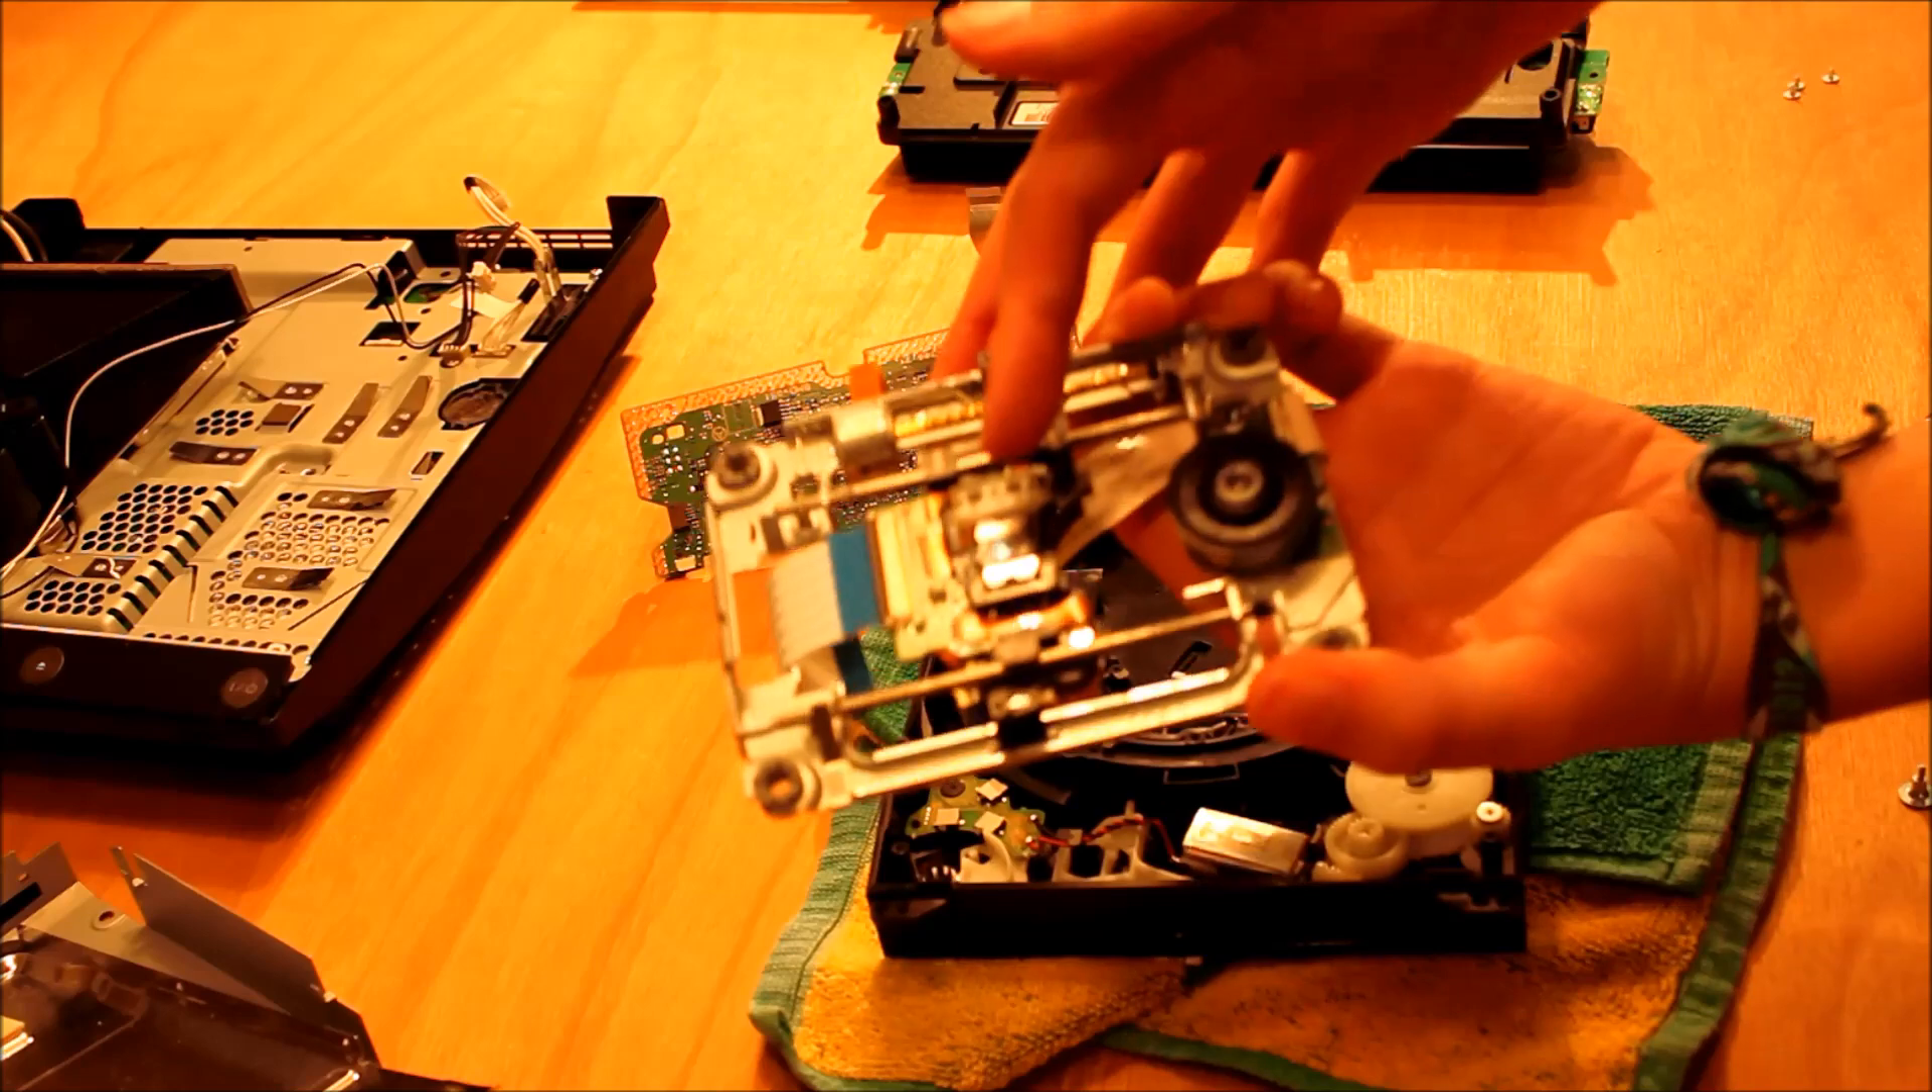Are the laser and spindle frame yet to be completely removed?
No.